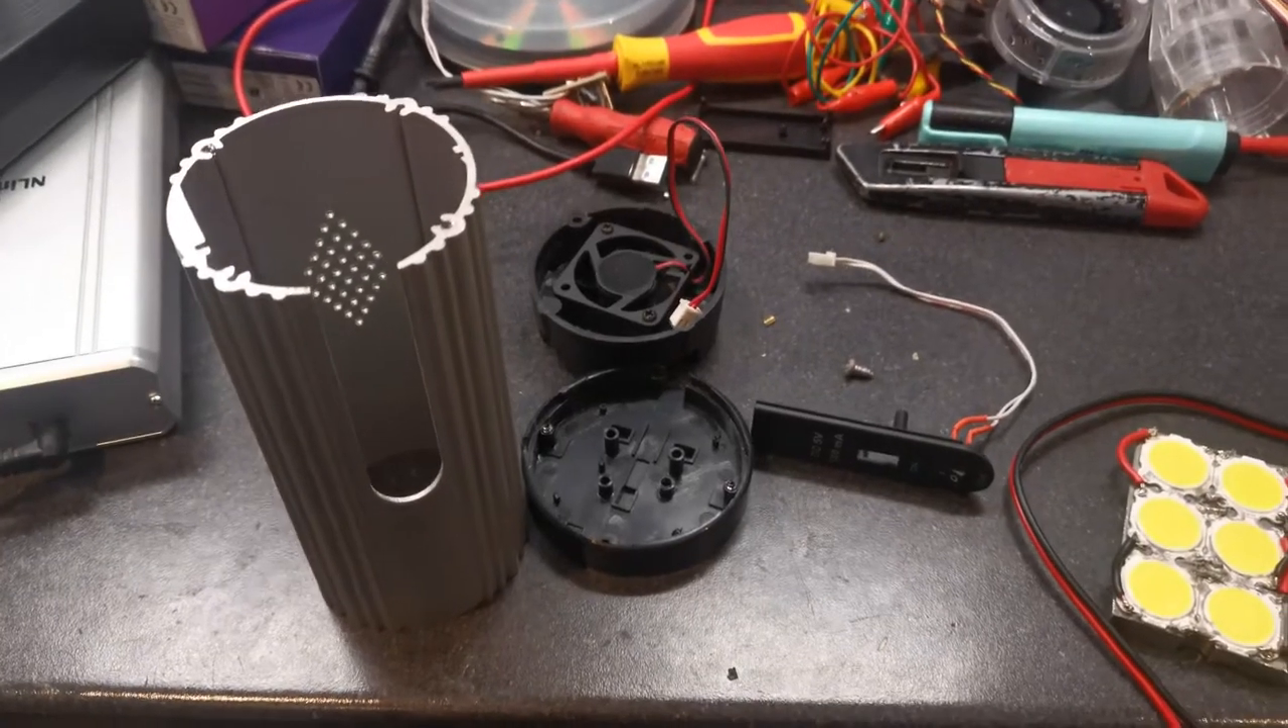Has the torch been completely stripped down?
Yes.